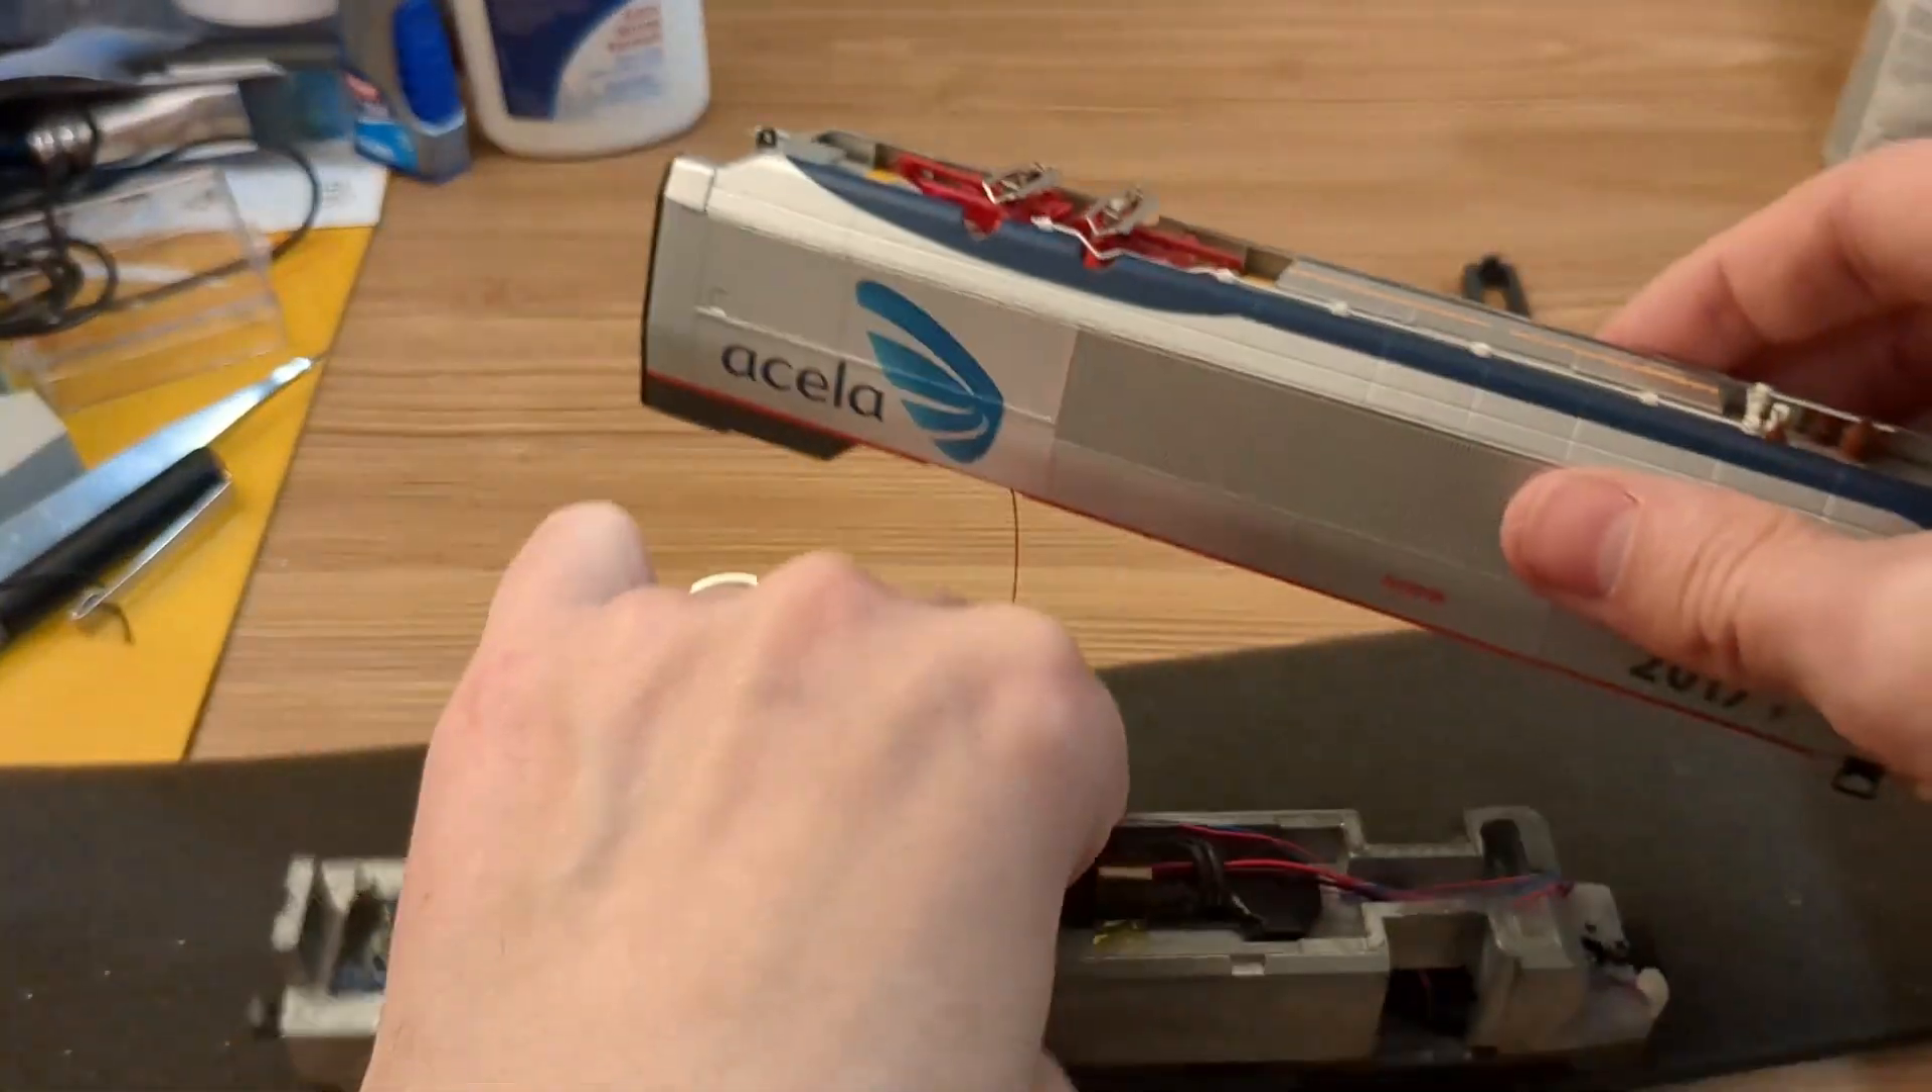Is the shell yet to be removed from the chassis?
No.